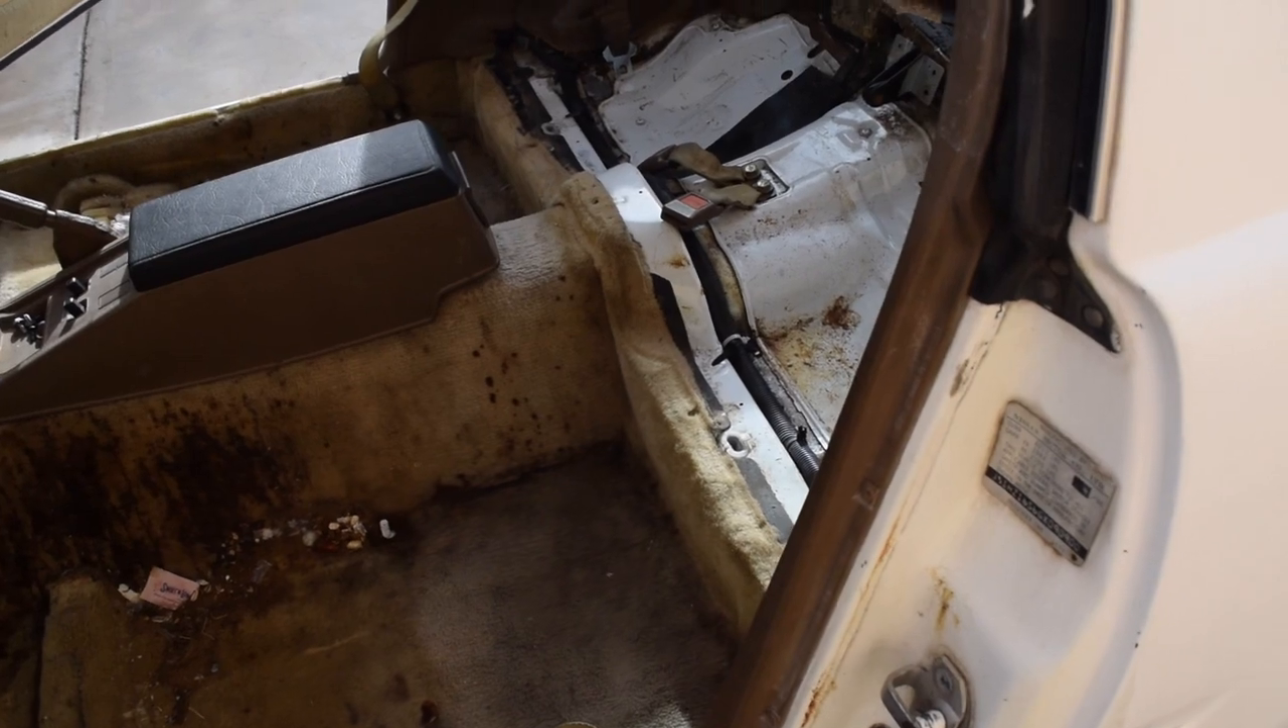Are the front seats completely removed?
Yes.